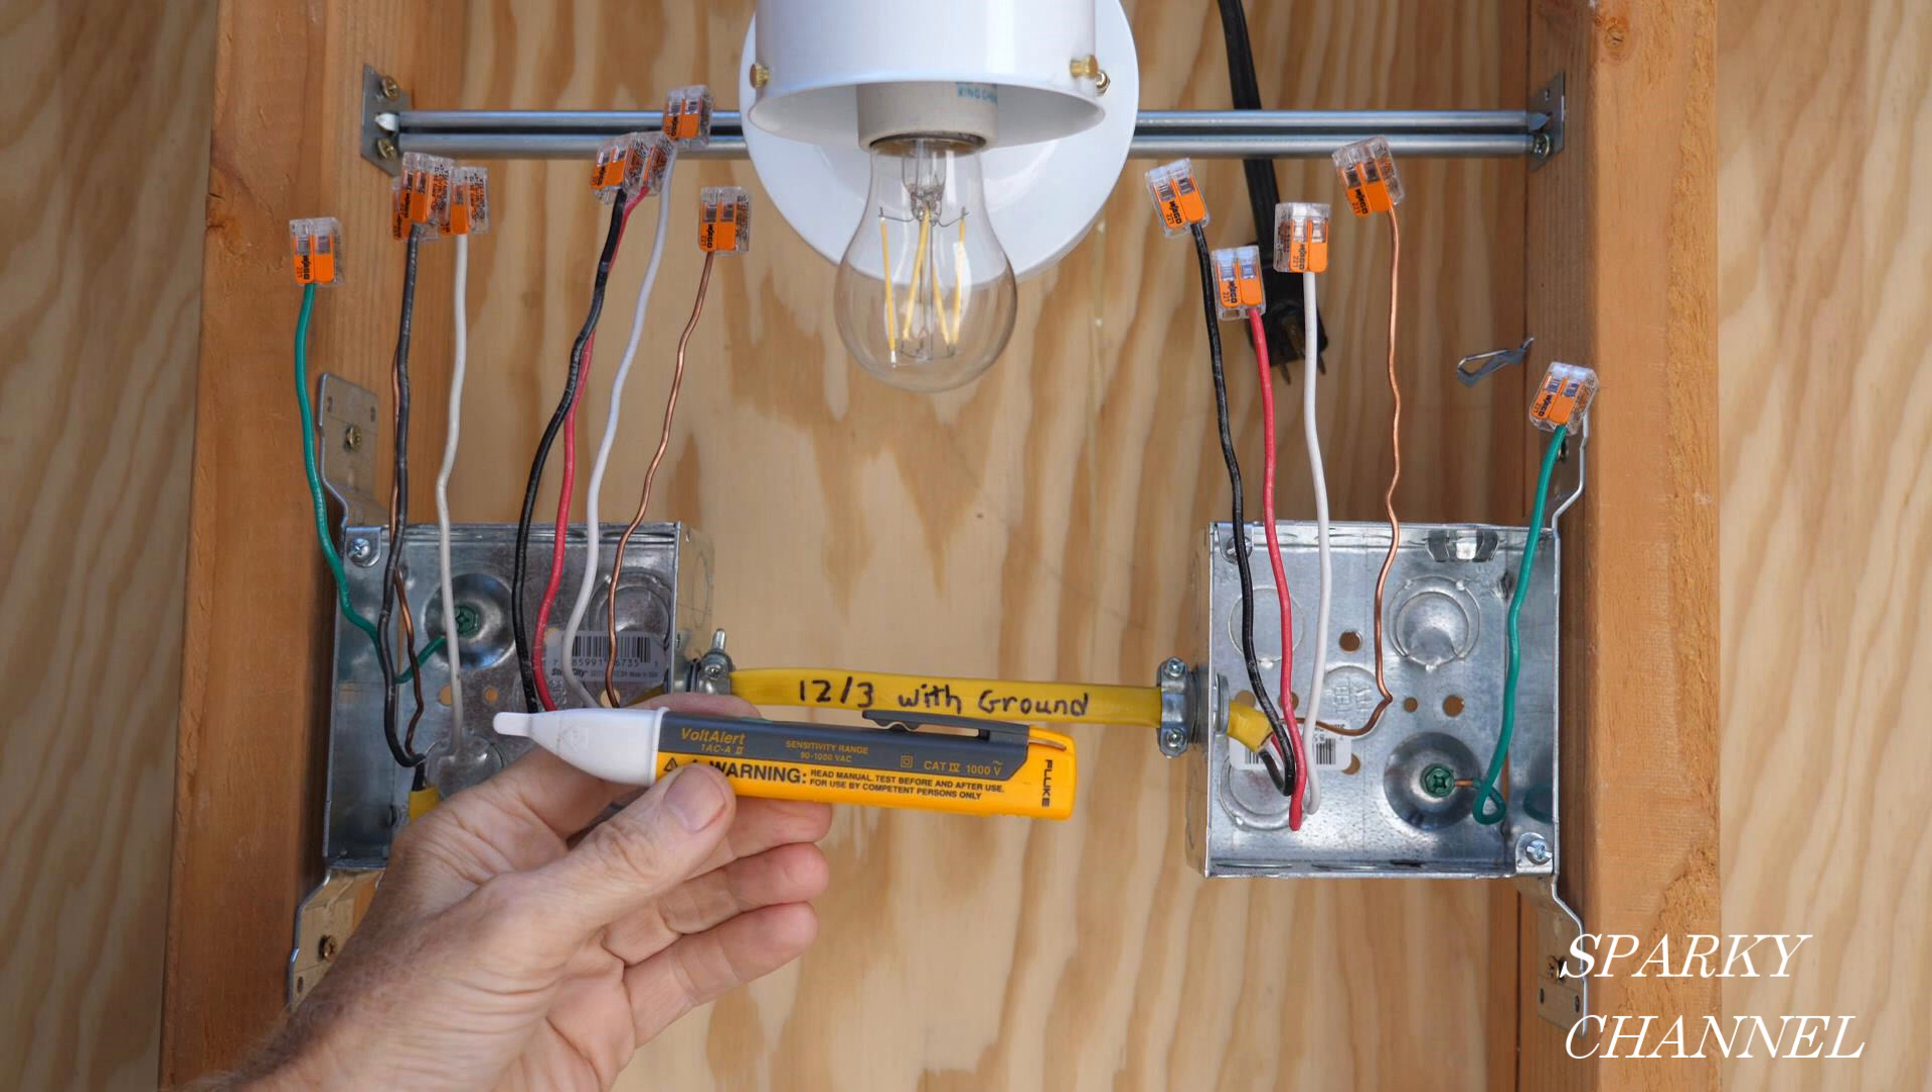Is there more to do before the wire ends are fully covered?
No.